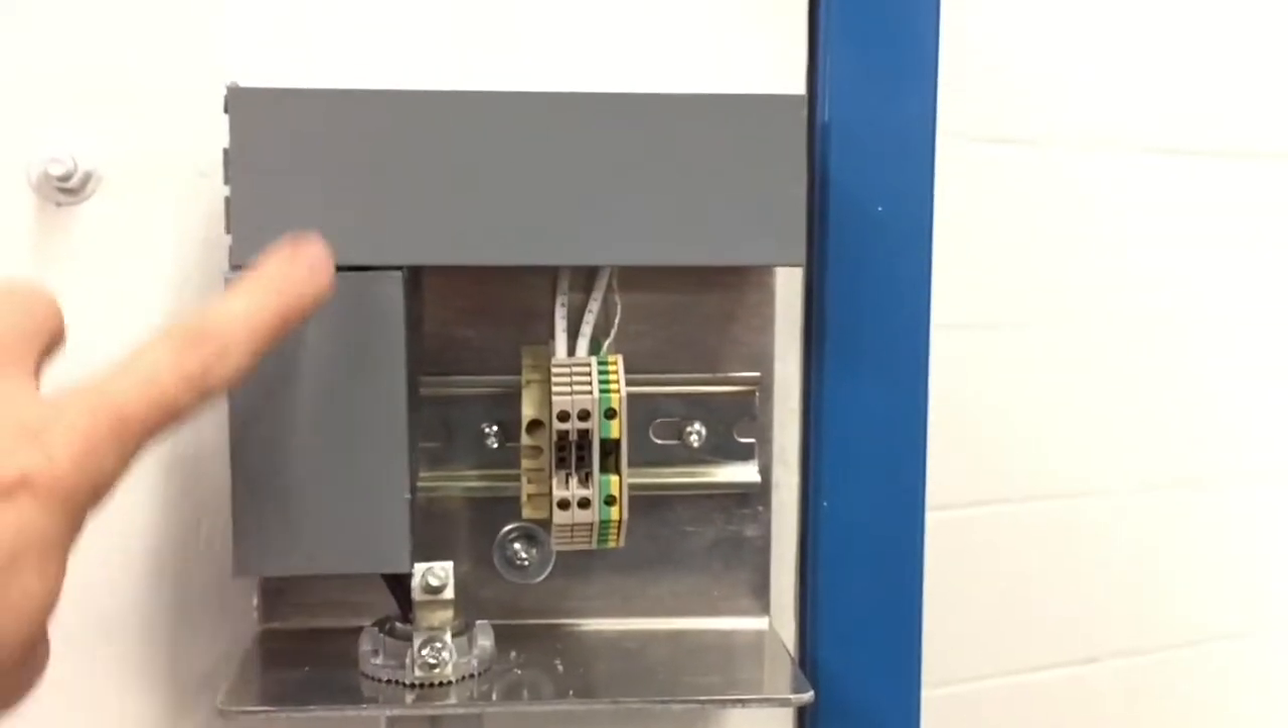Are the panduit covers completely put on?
Yes.